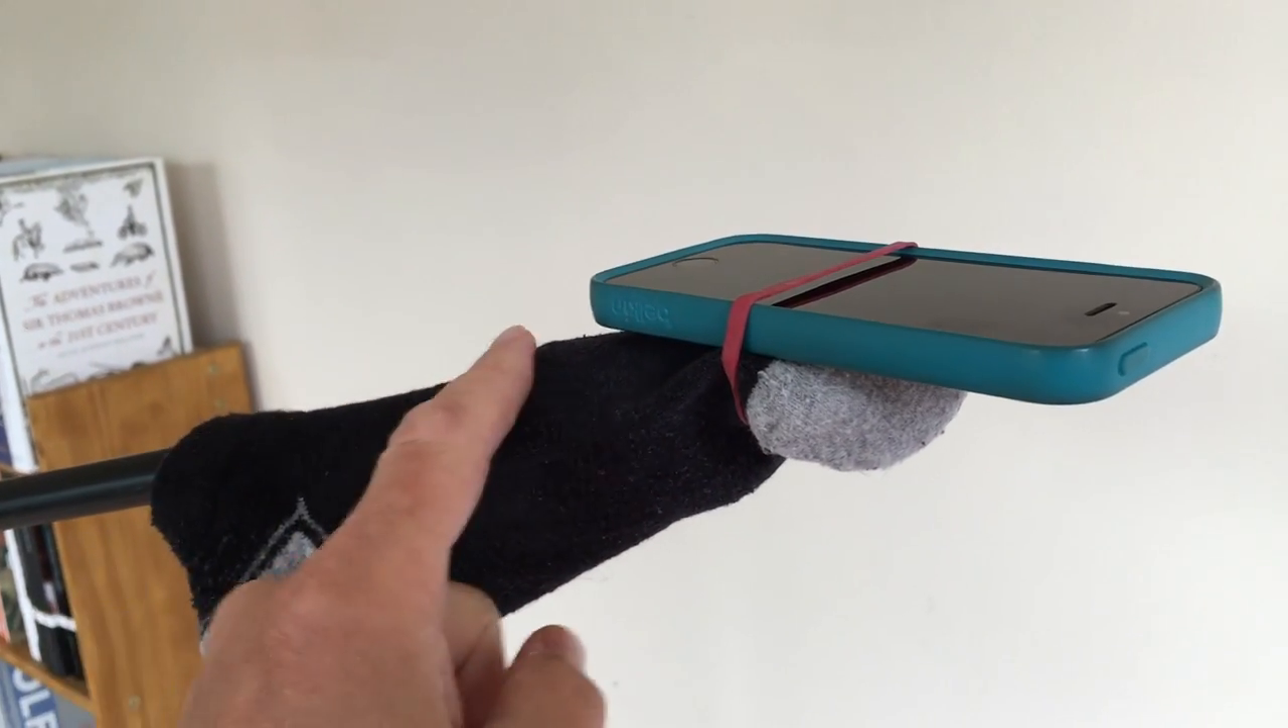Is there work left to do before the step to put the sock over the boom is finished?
No.